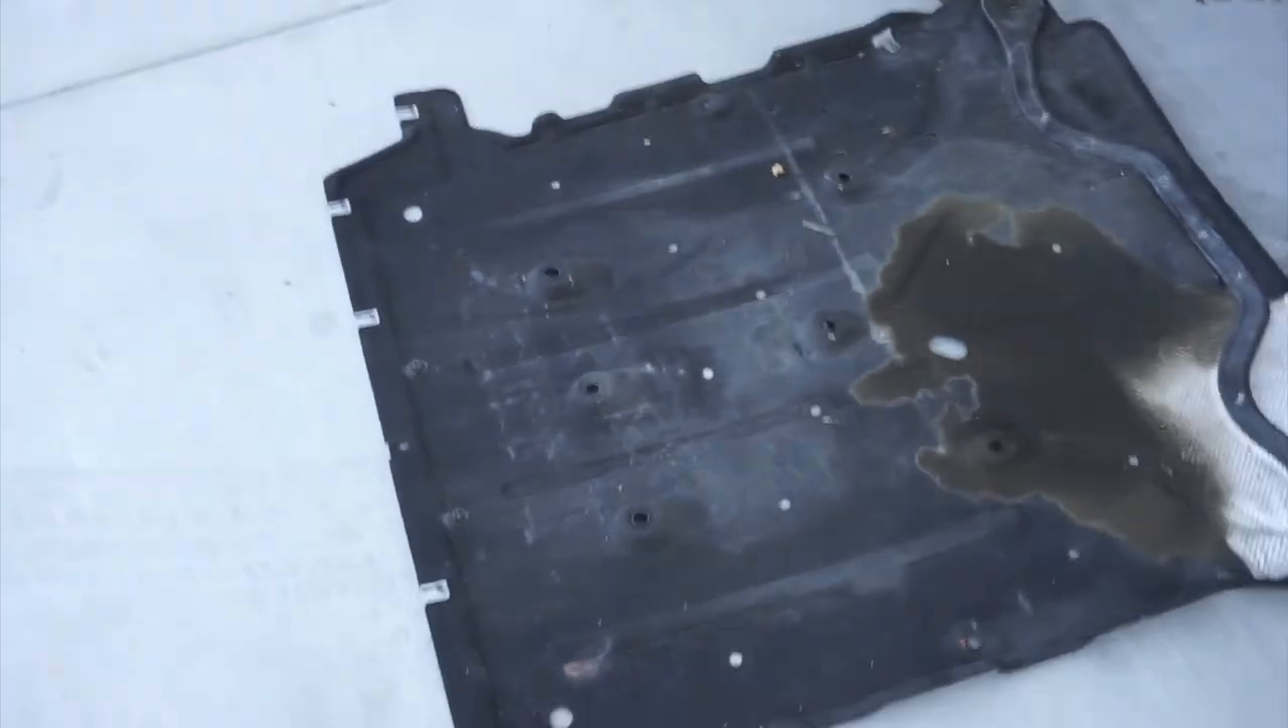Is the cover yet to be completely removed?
No.